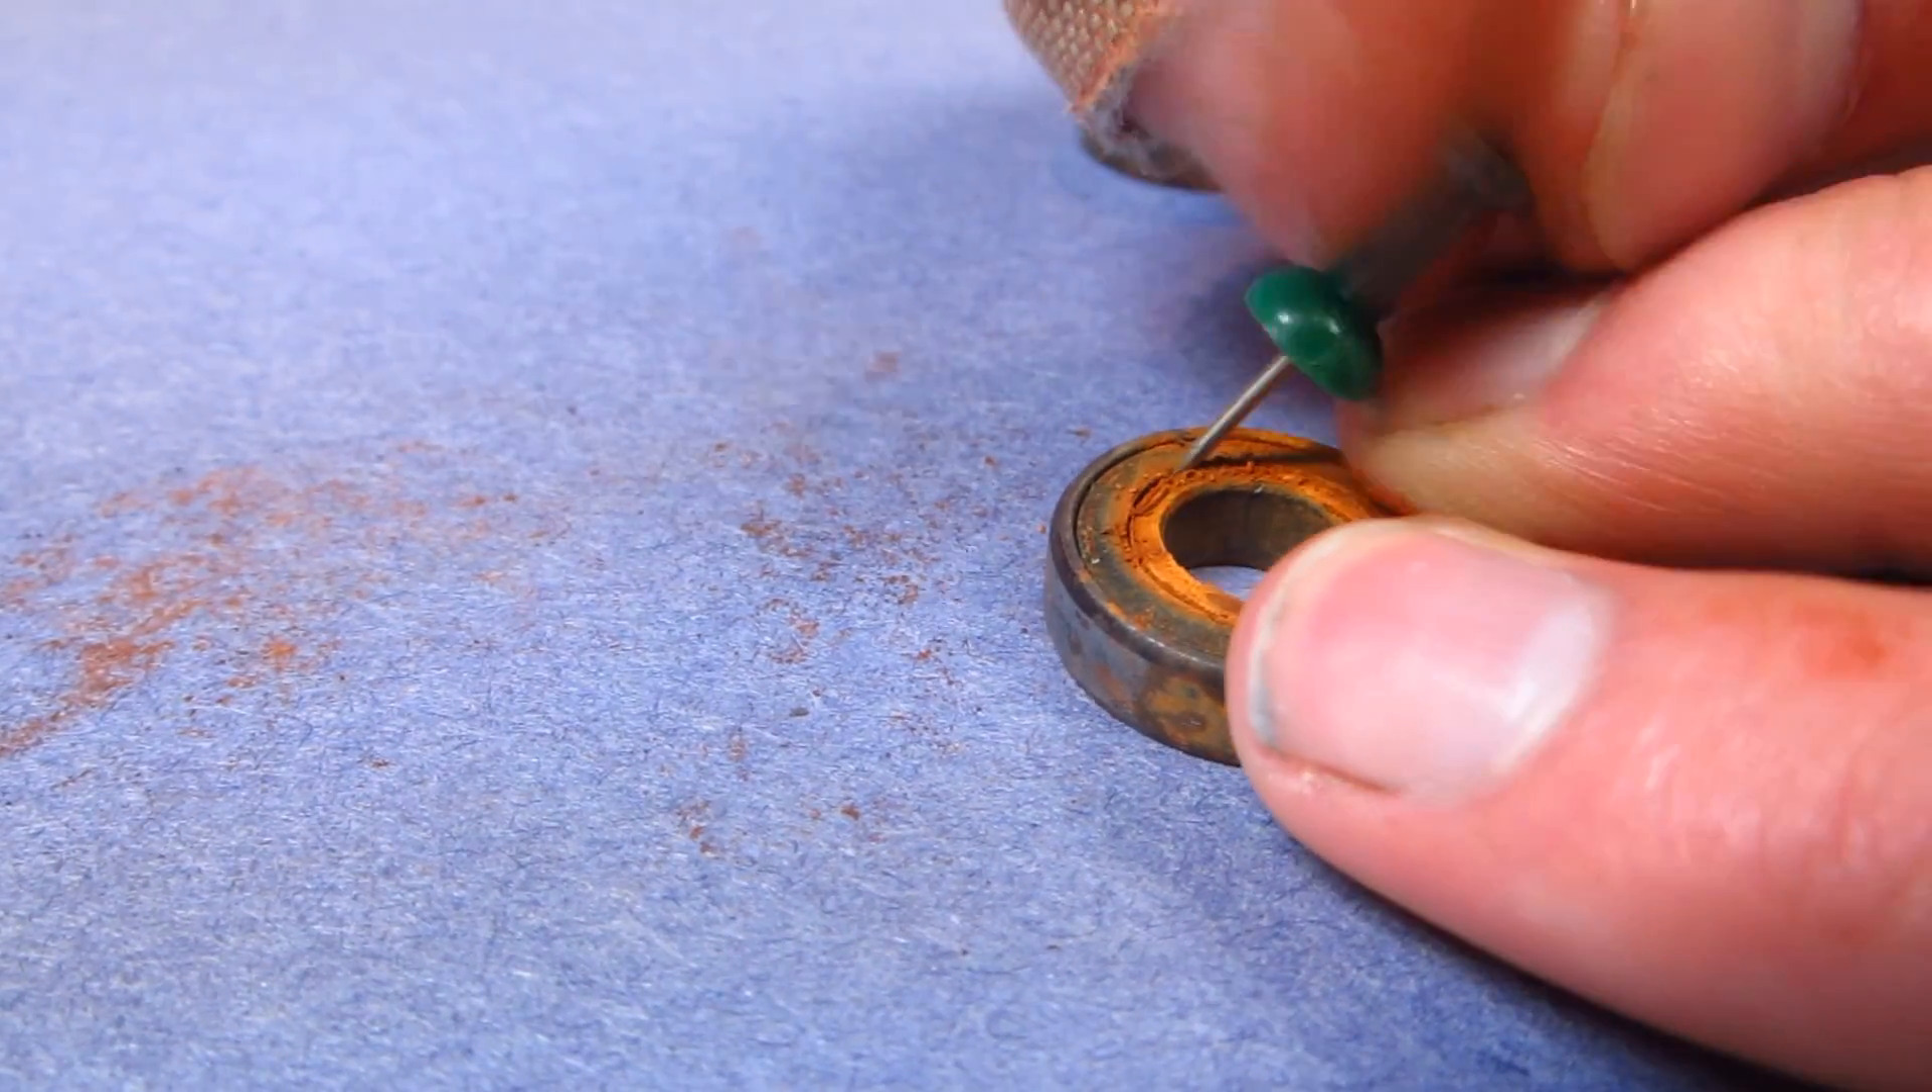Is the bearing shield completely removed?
No.